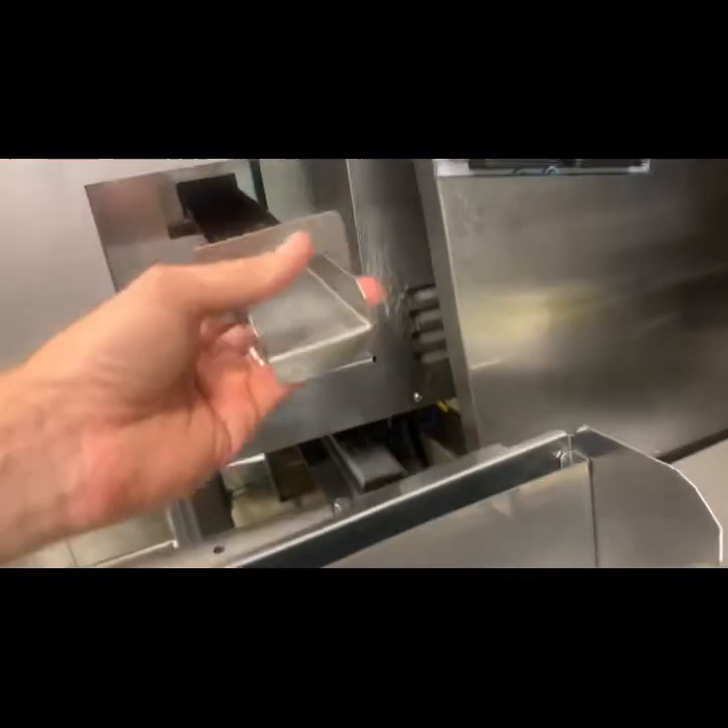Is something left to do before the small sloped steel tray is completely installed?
Yes.